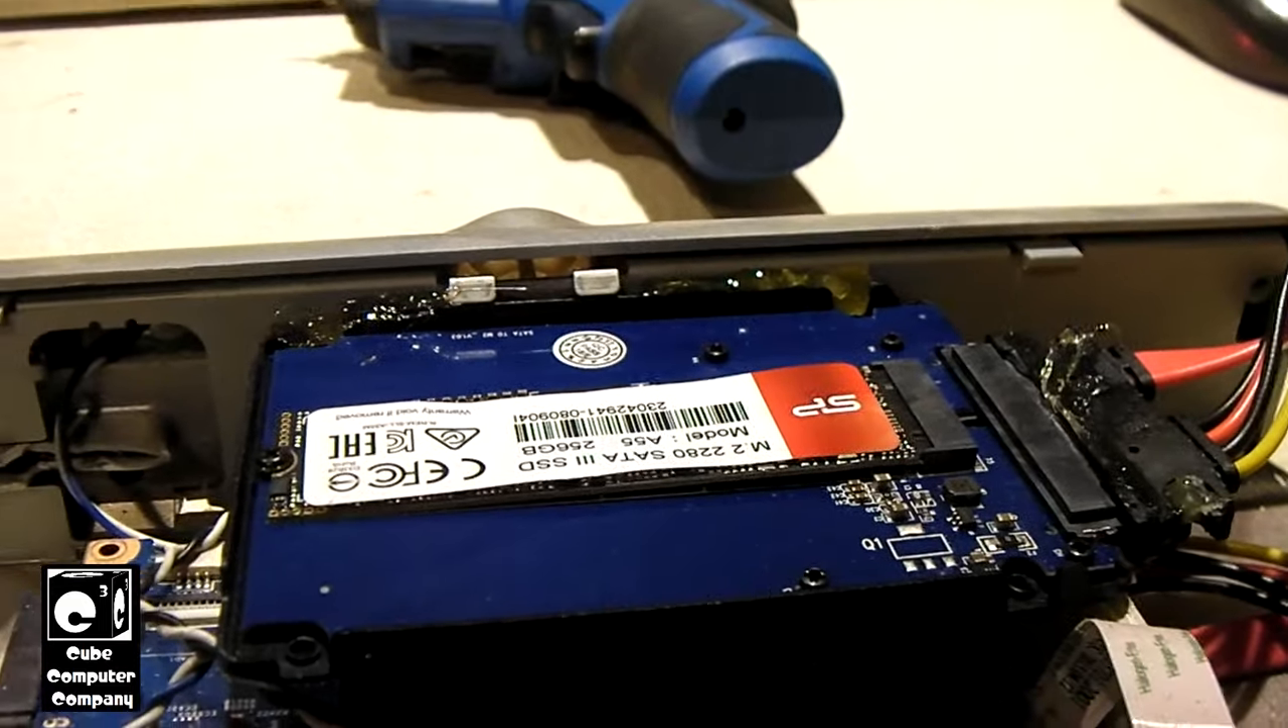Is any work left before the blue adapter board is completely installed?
No.